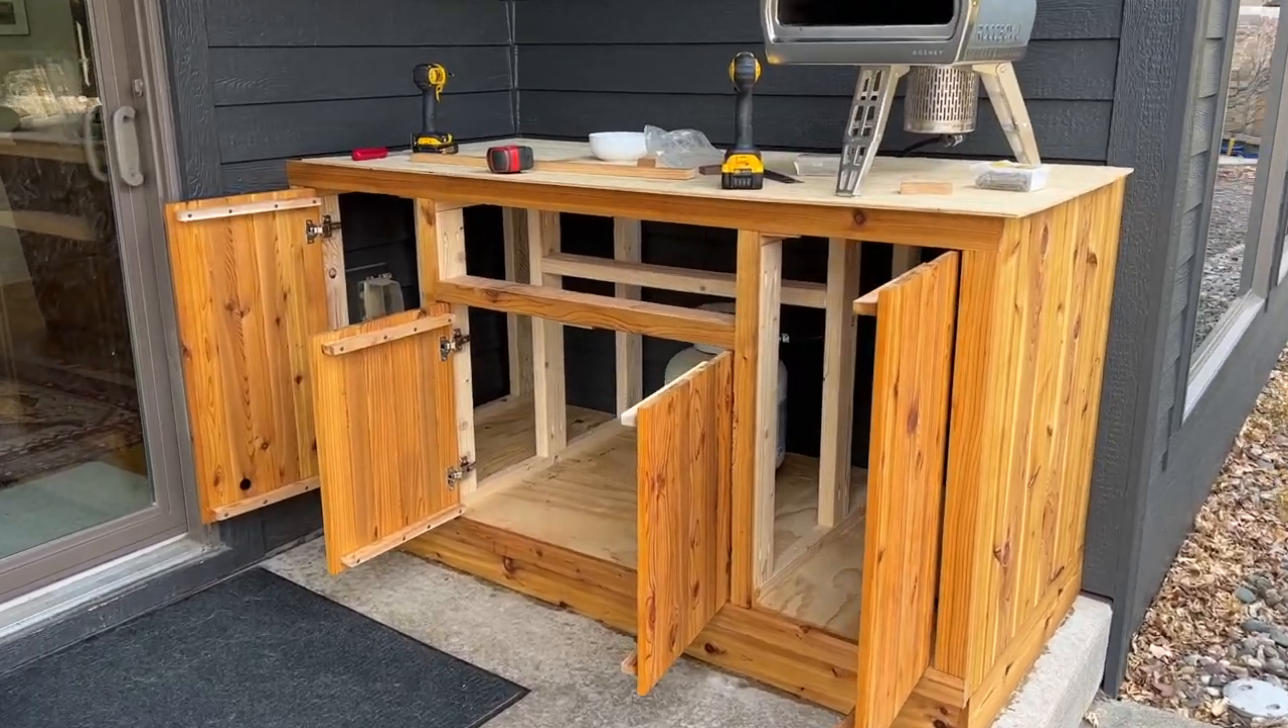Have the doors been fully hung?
Yes.